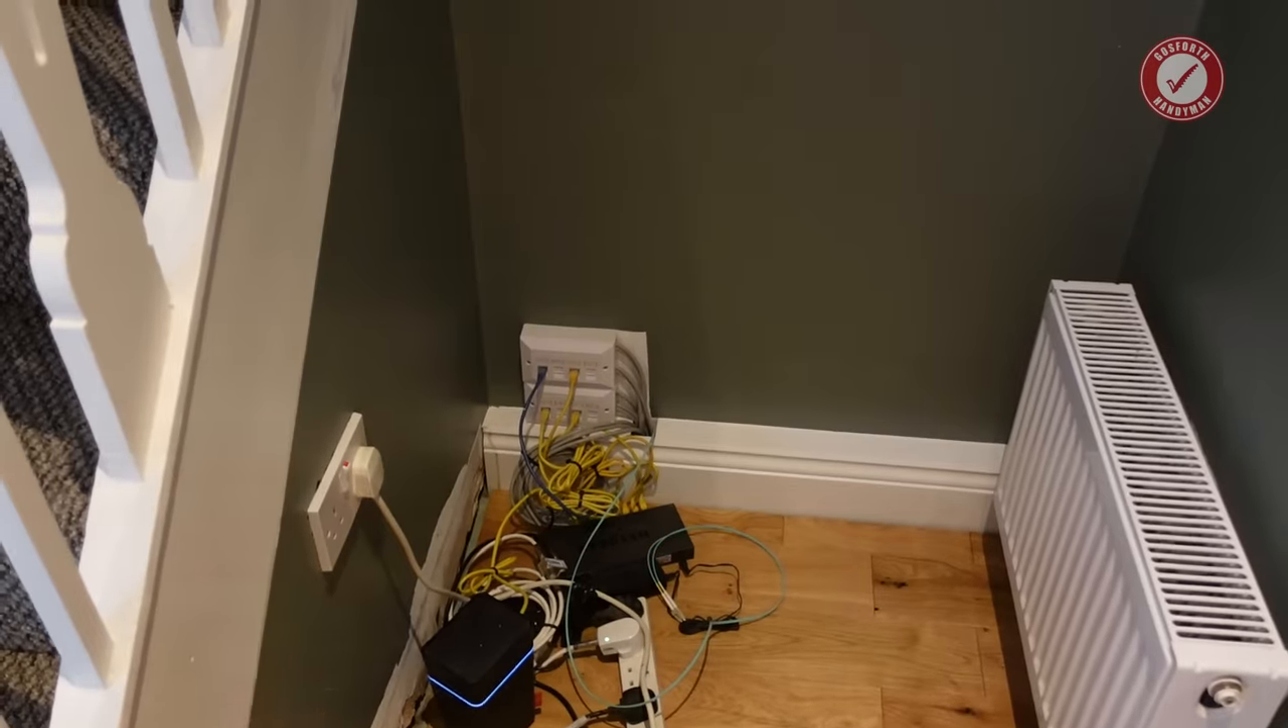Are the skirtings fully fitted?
No.